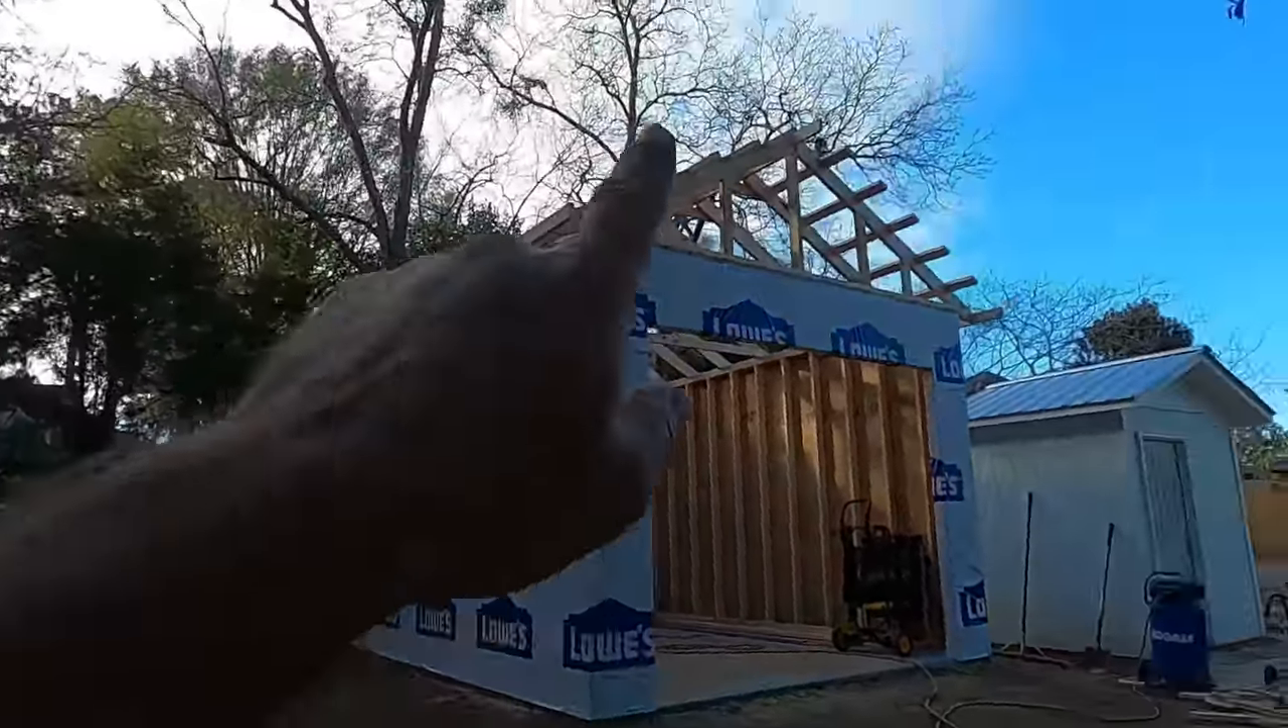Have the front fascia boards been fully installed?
No.